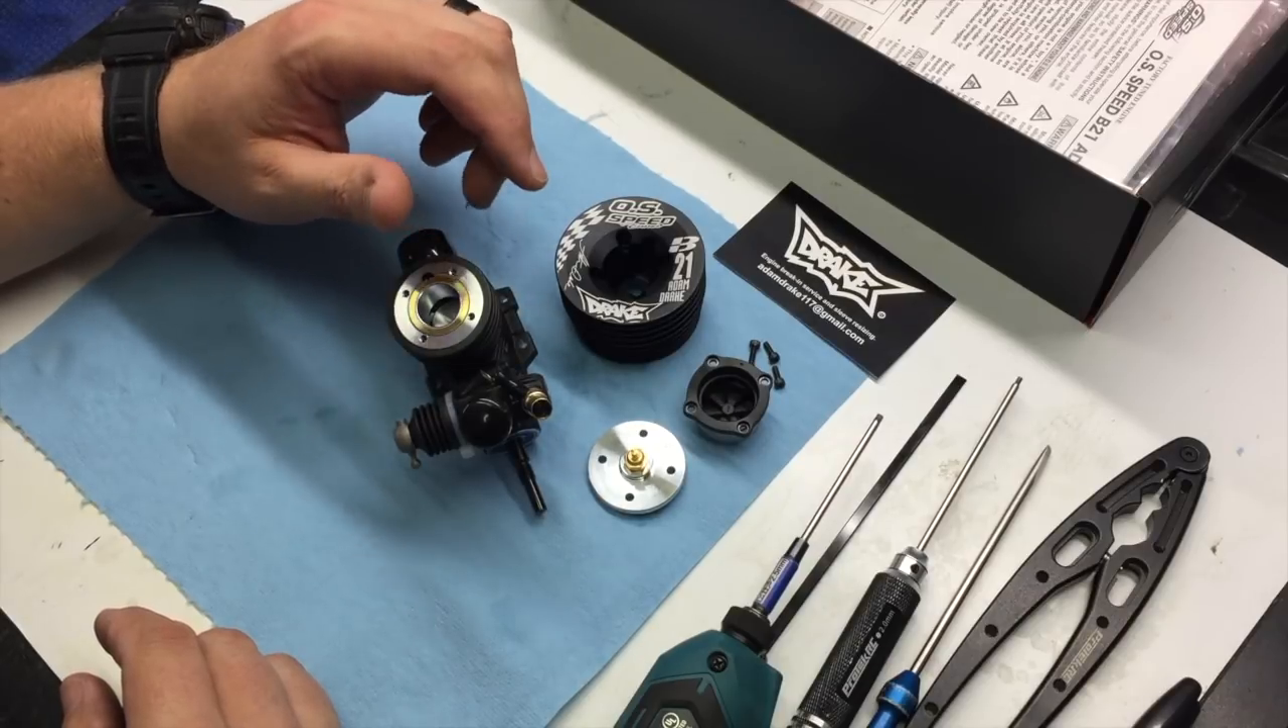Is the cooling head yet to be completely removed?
No.